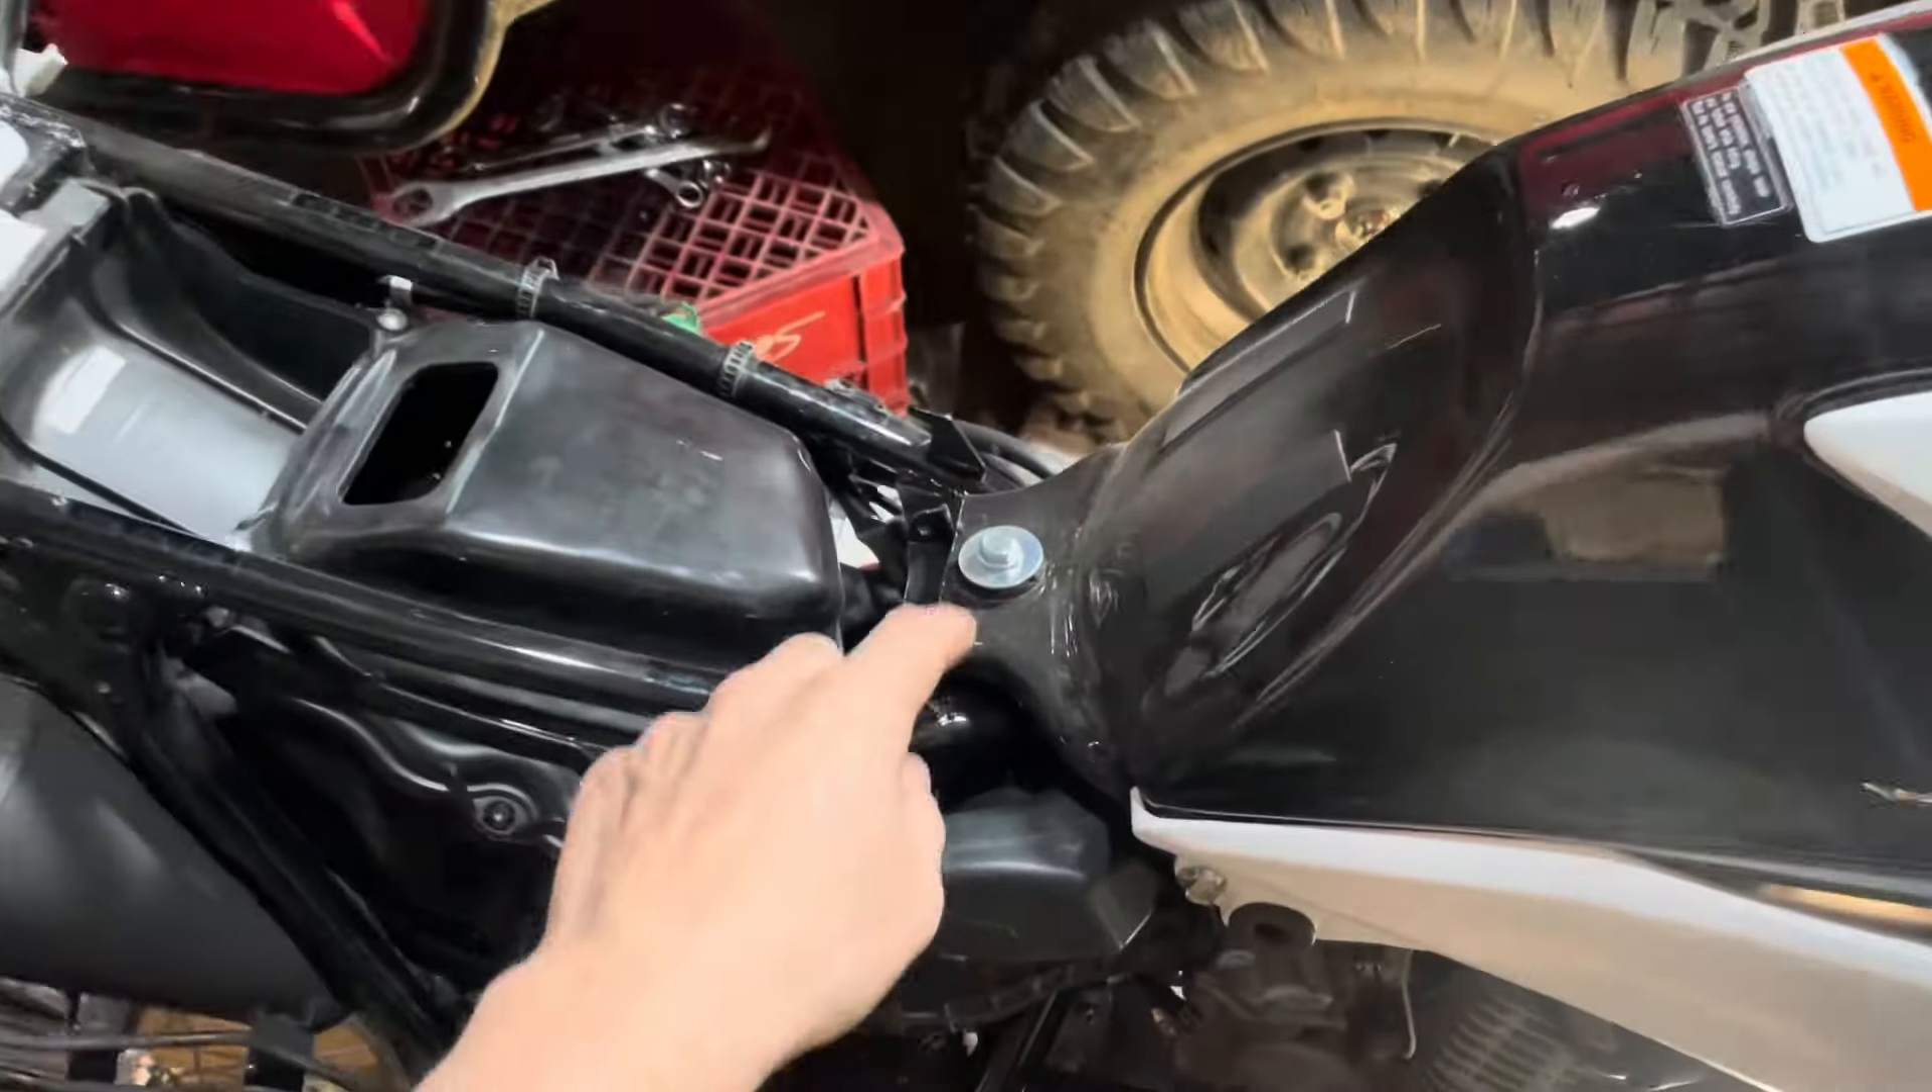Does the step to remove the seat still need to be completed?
No.